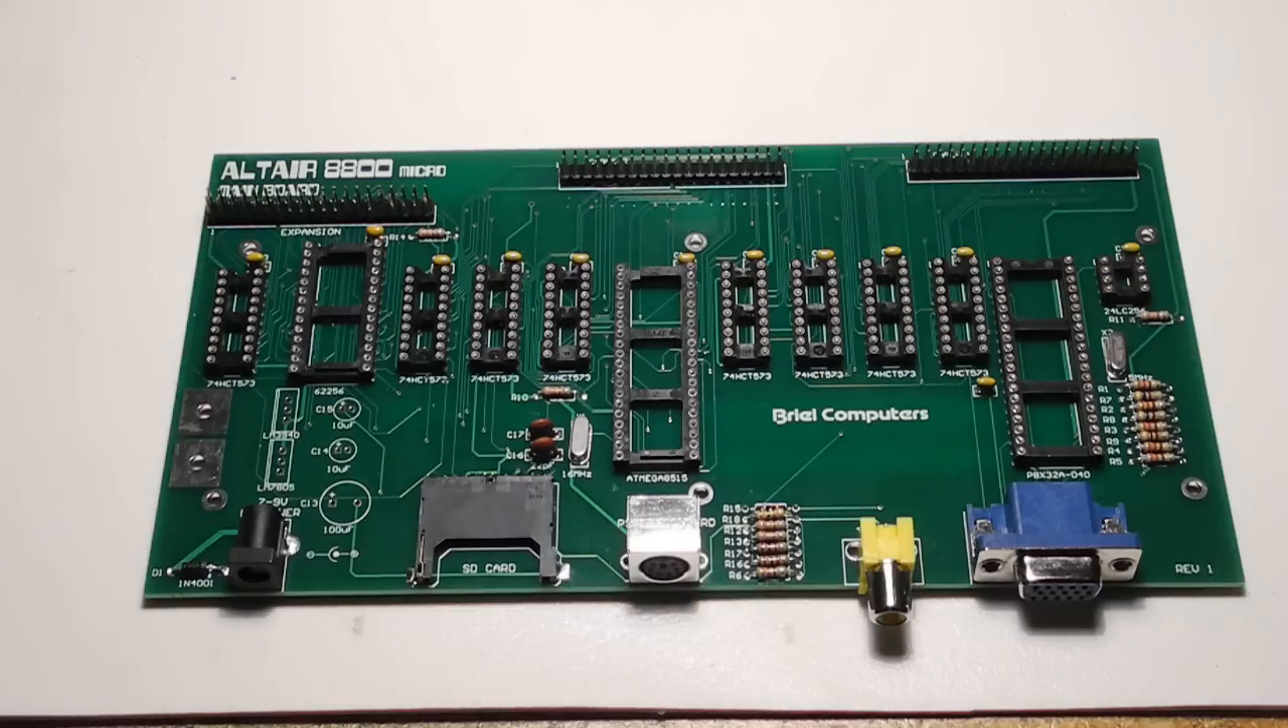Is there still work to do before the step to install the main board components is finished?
Yes.